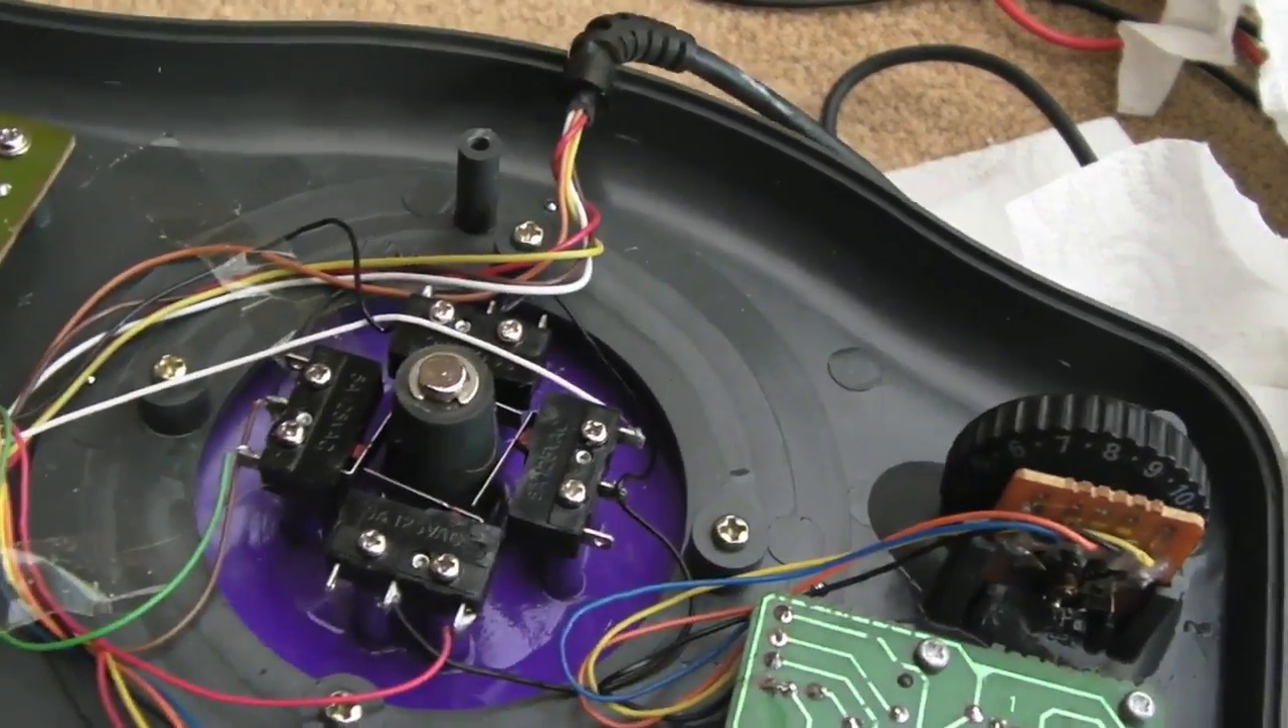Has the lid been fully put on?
No.